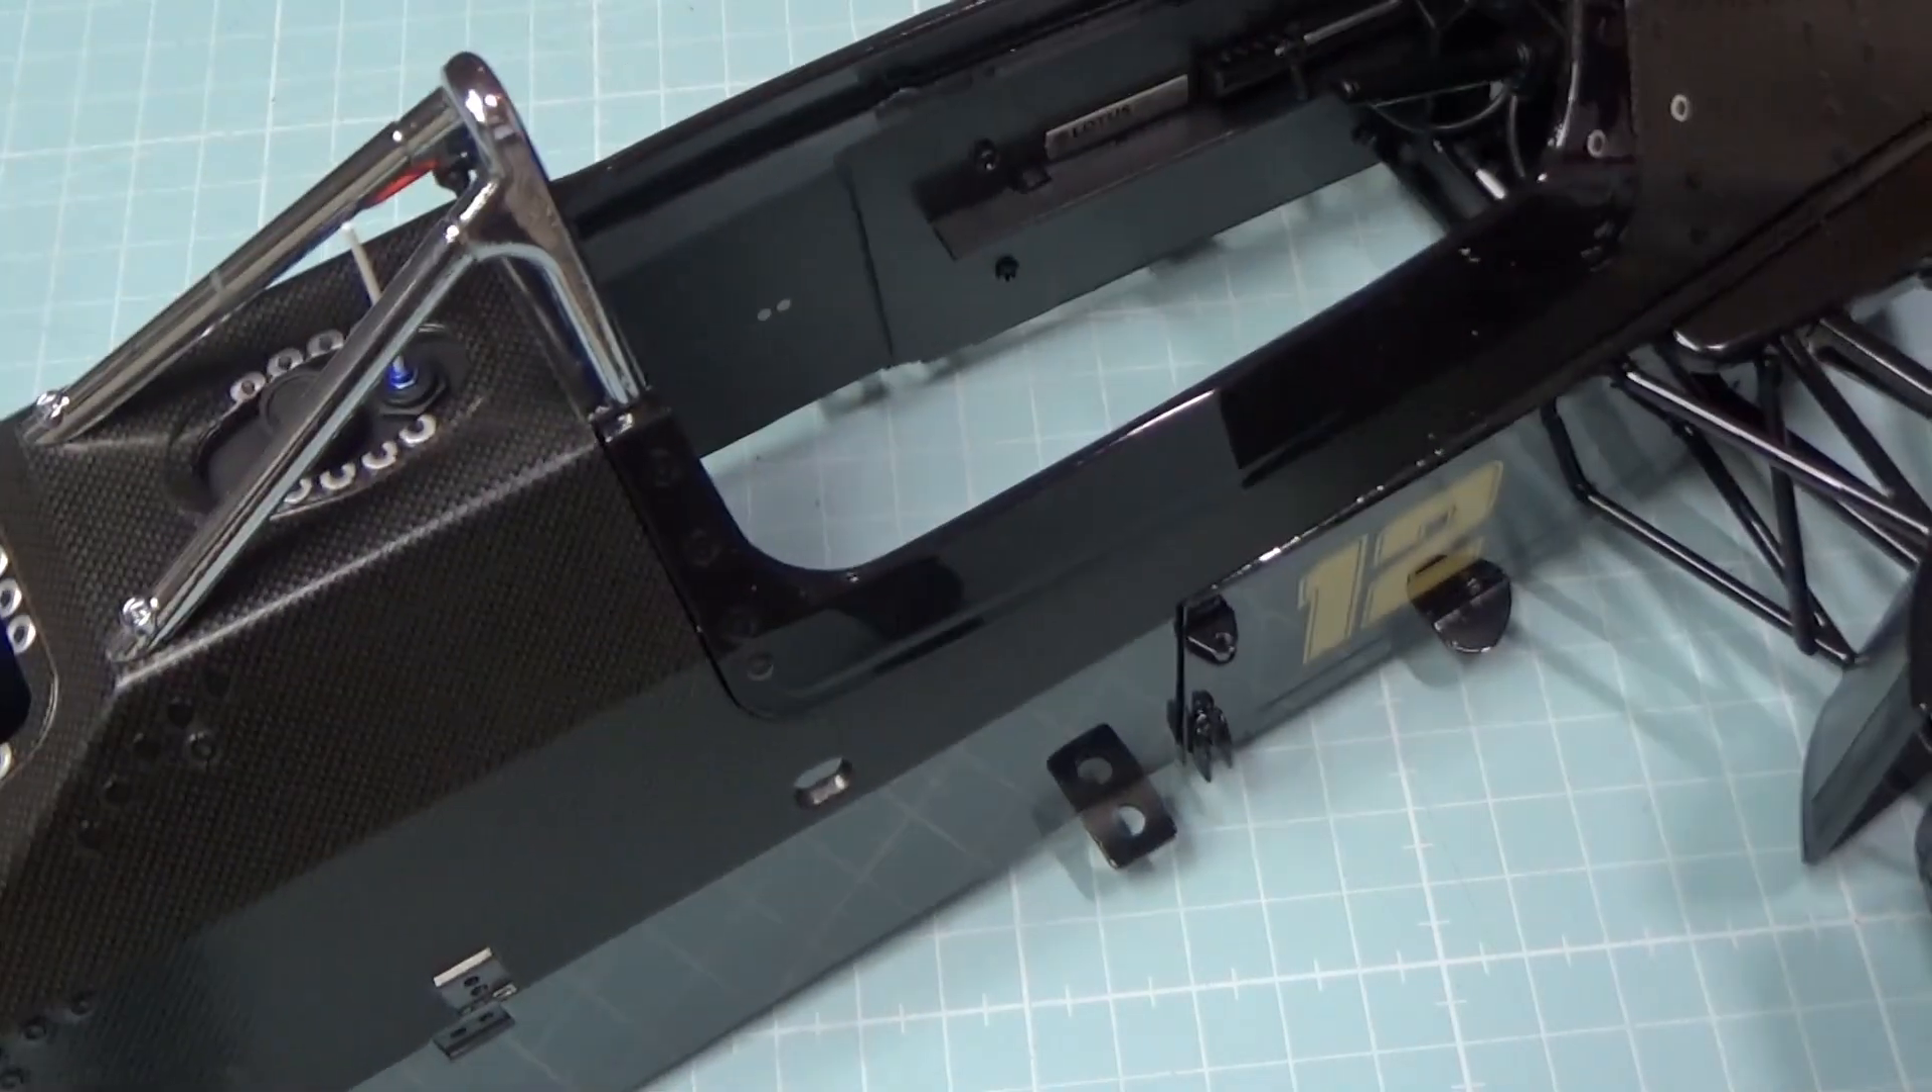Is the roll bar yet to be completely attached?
No.